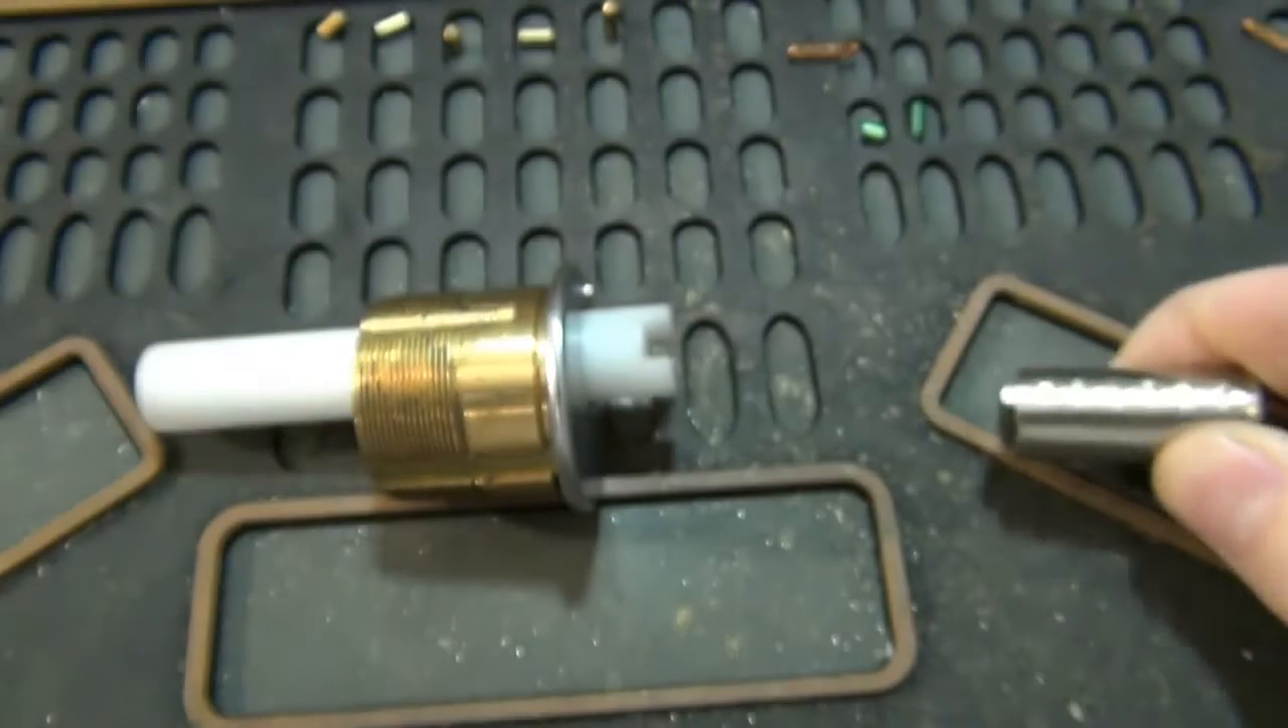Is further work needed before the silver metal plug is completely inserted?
Yes.